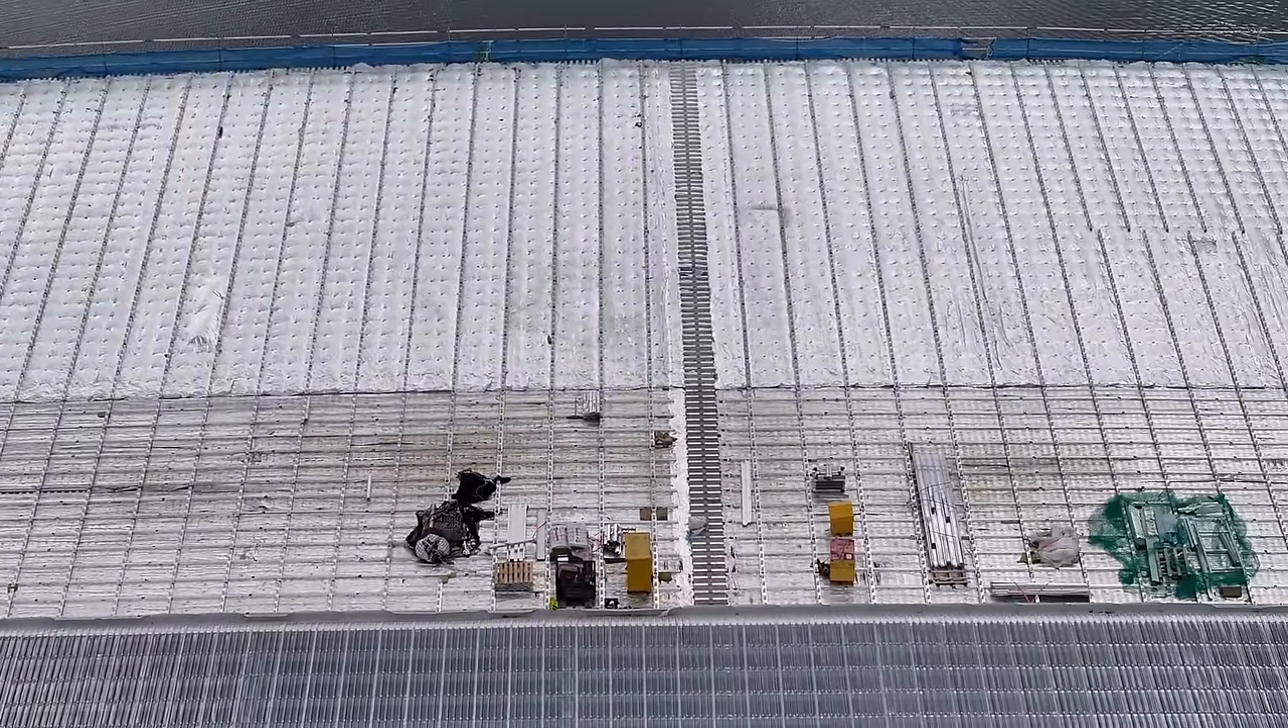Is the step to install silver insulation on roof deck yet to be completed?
Yes.